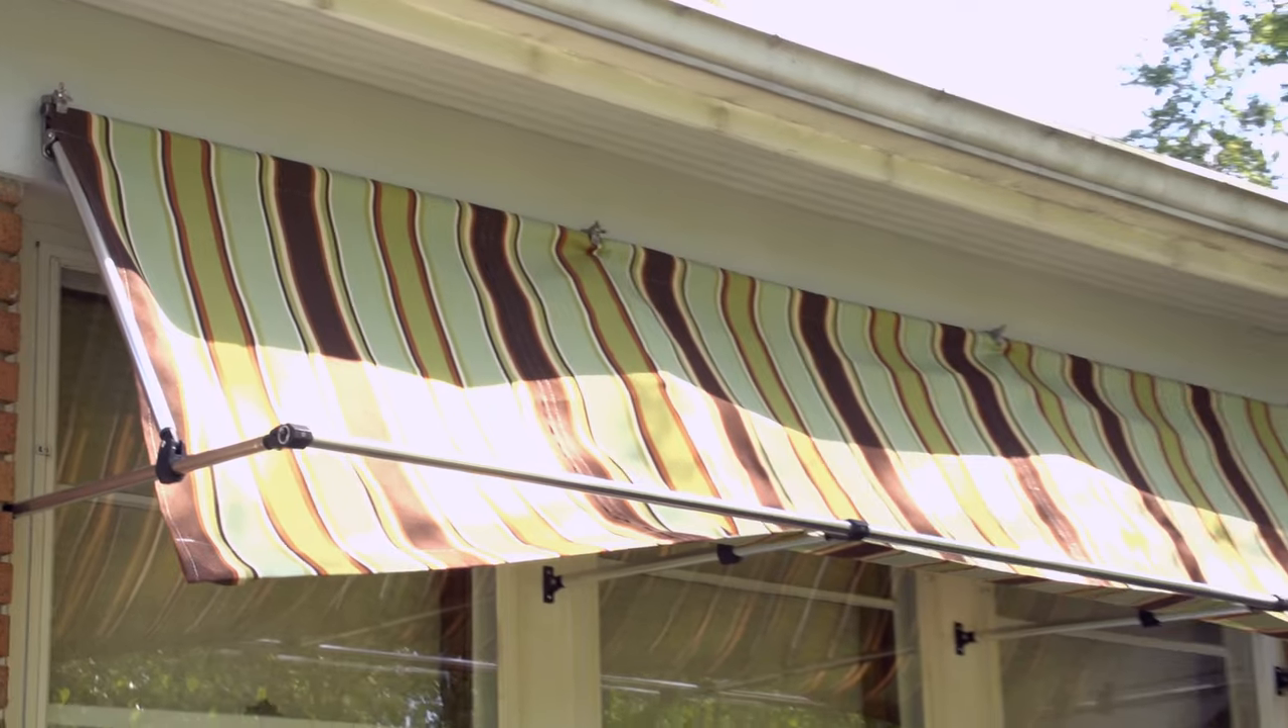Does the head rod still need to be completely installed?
No.